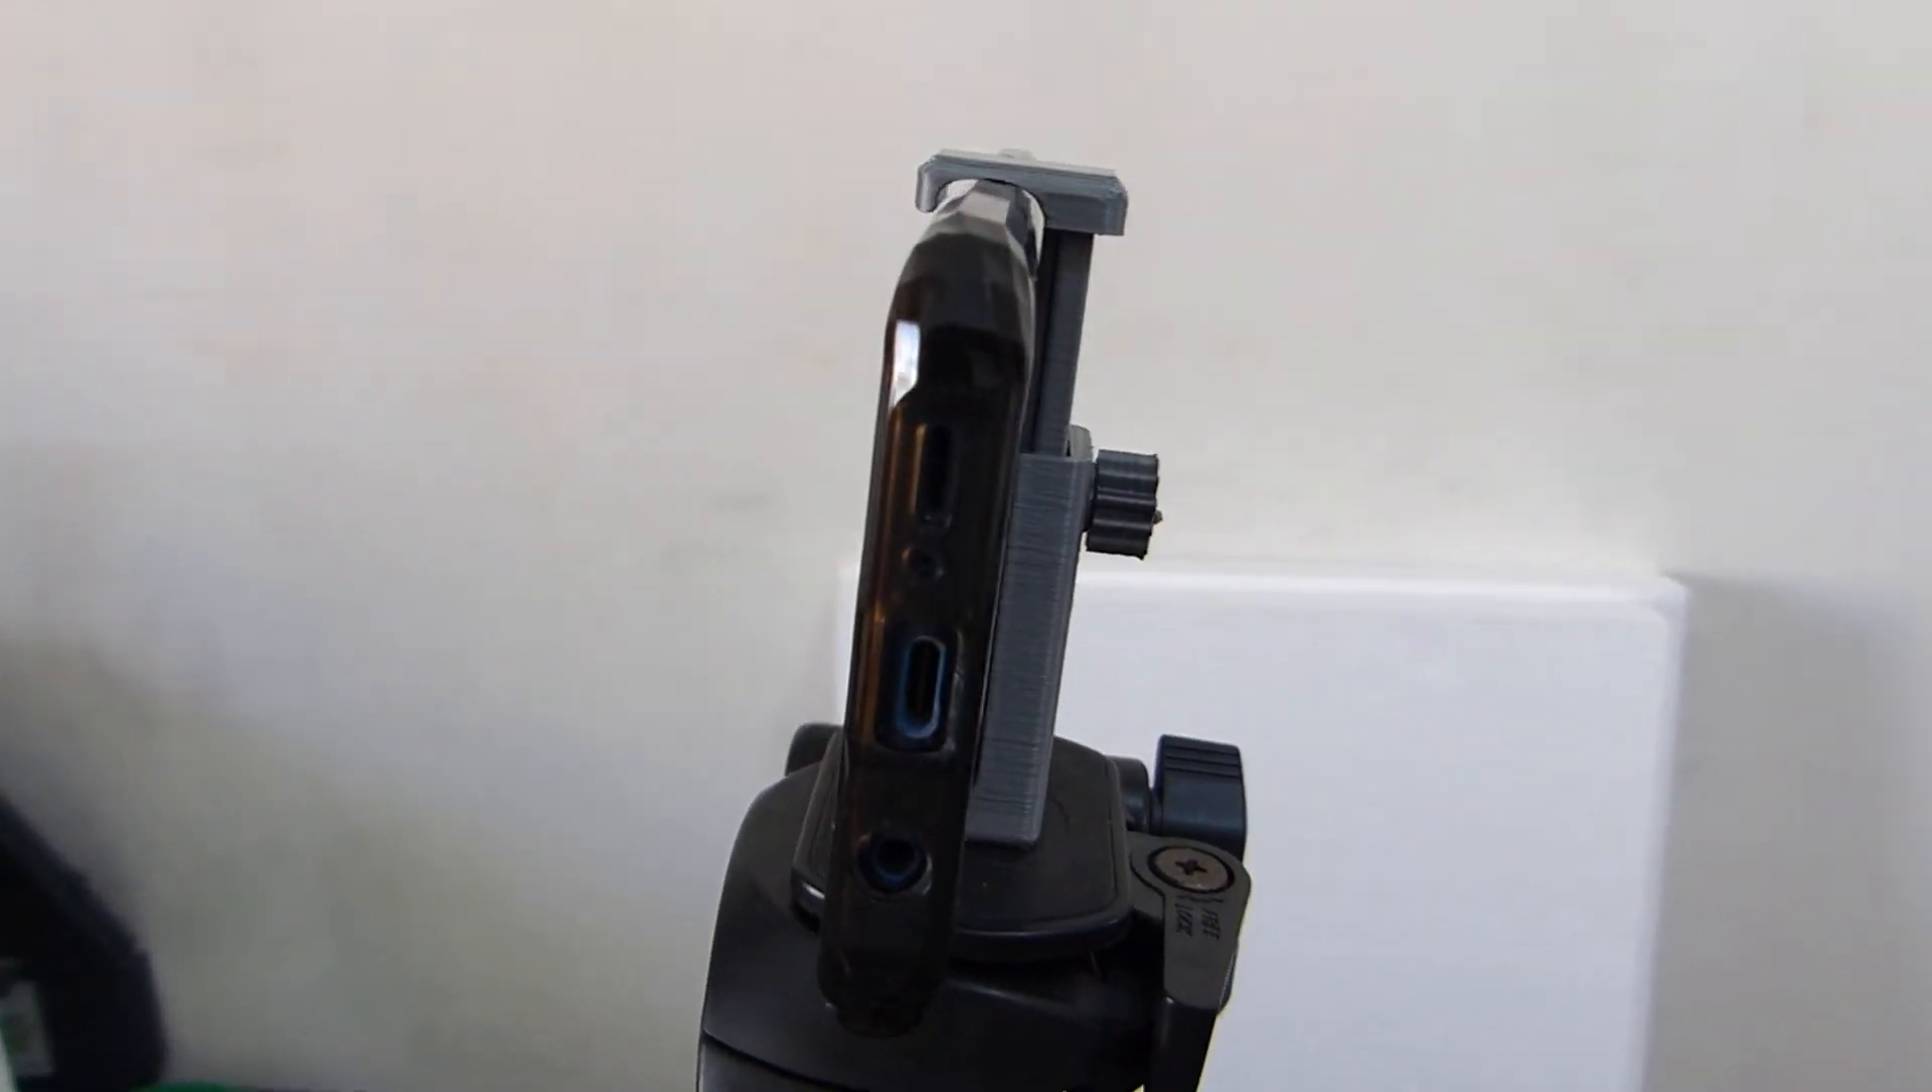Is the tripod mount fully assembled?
Yes.